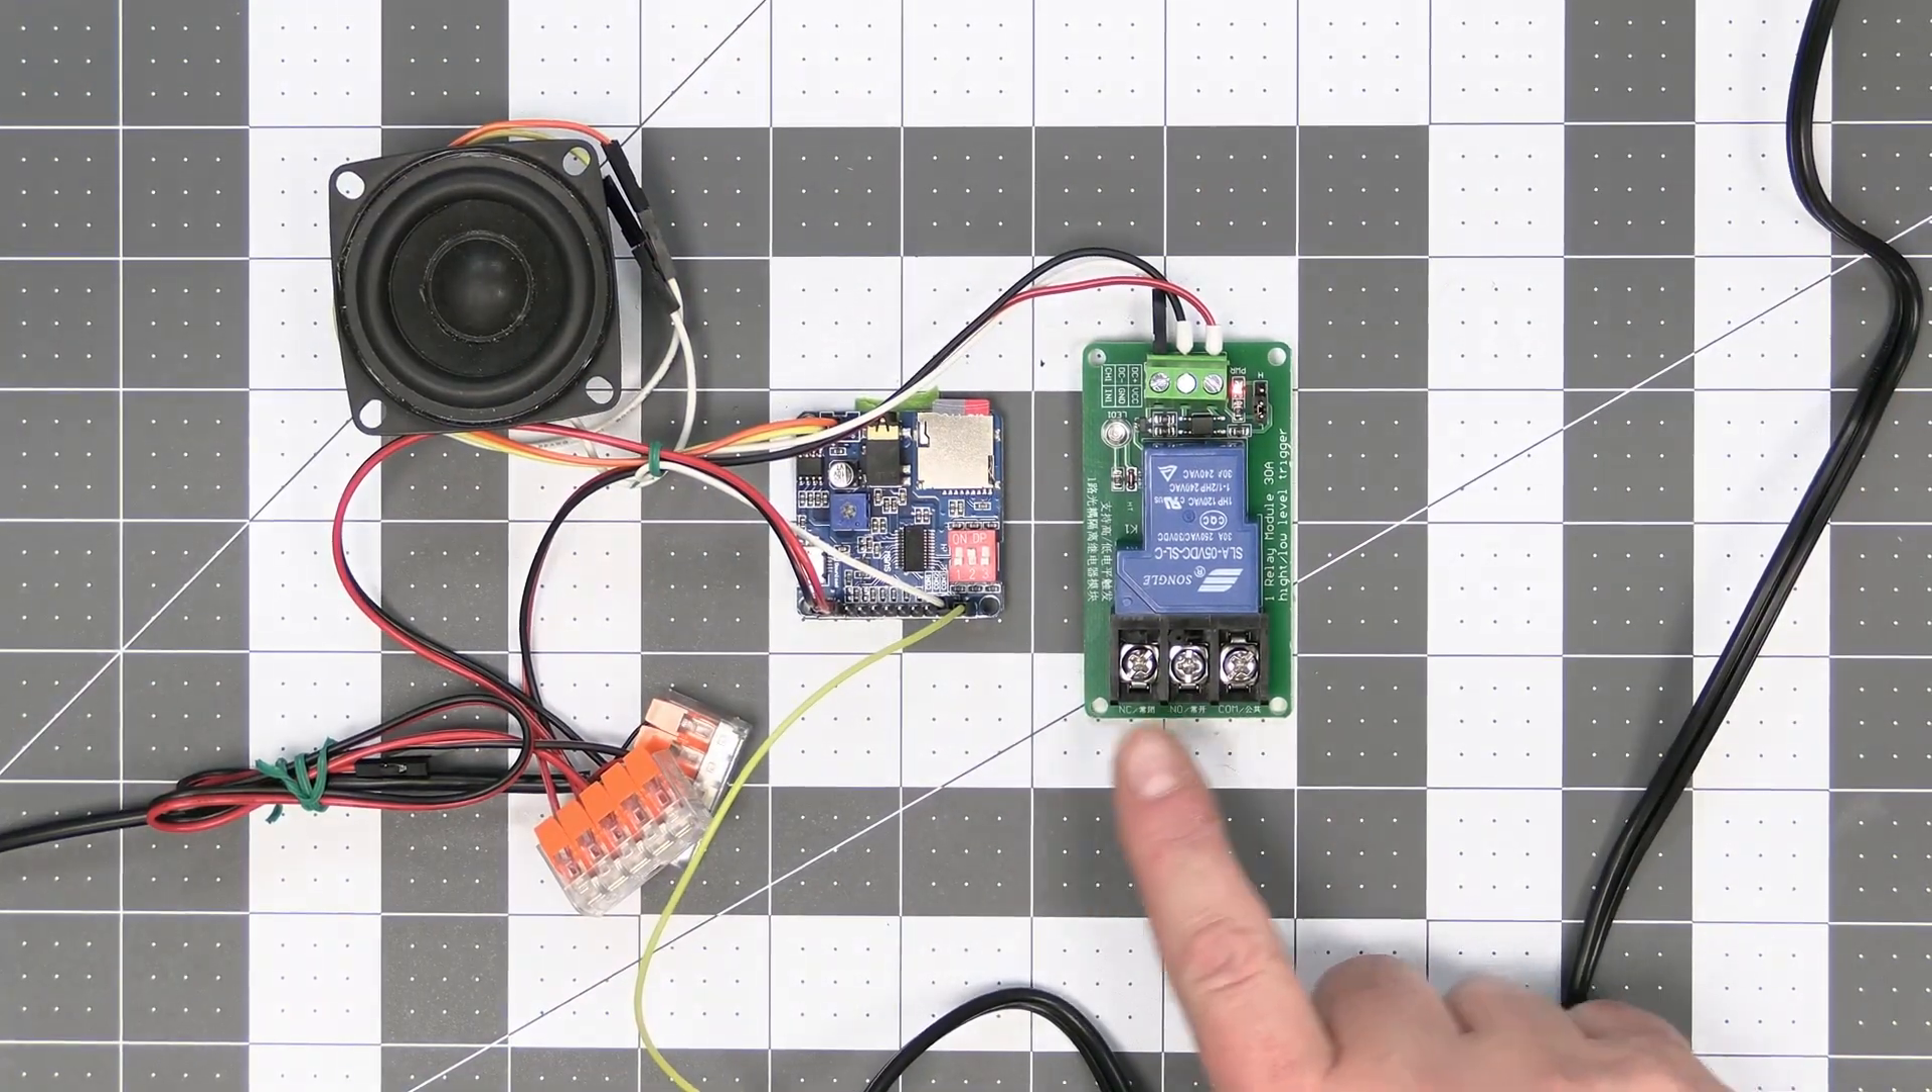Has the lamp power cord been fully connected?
No.